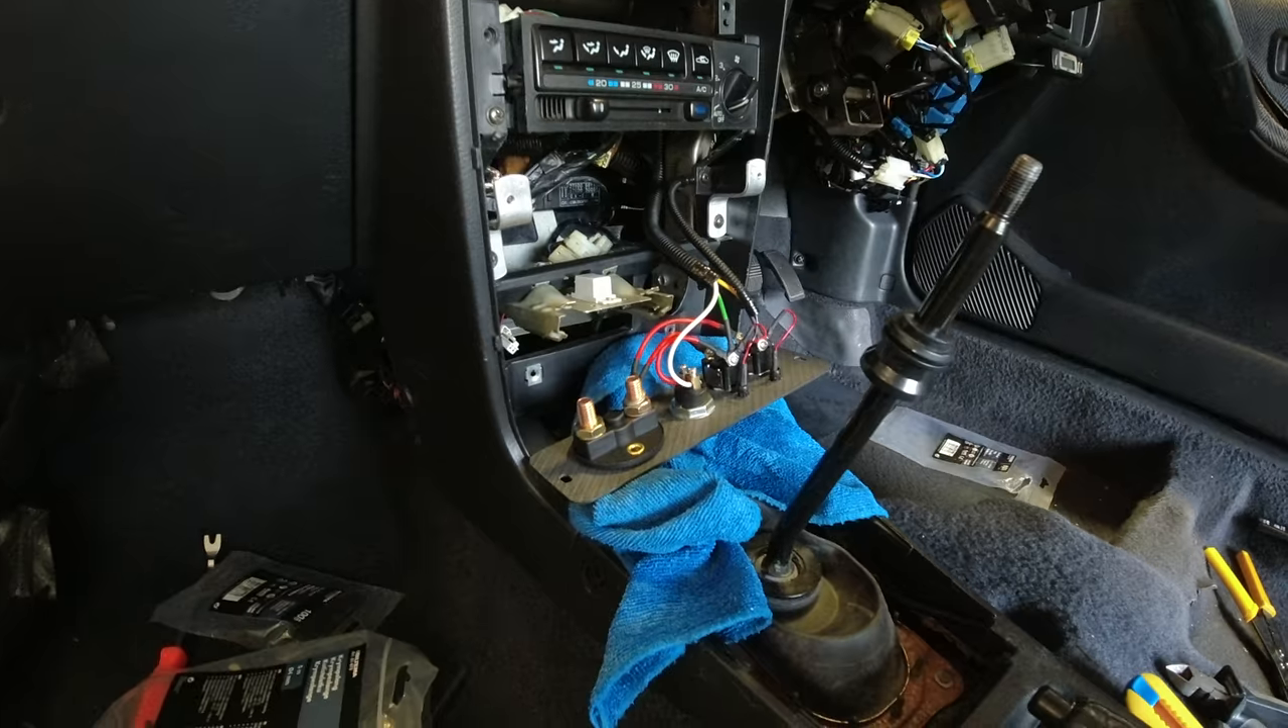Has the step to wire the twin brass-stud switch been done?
No.